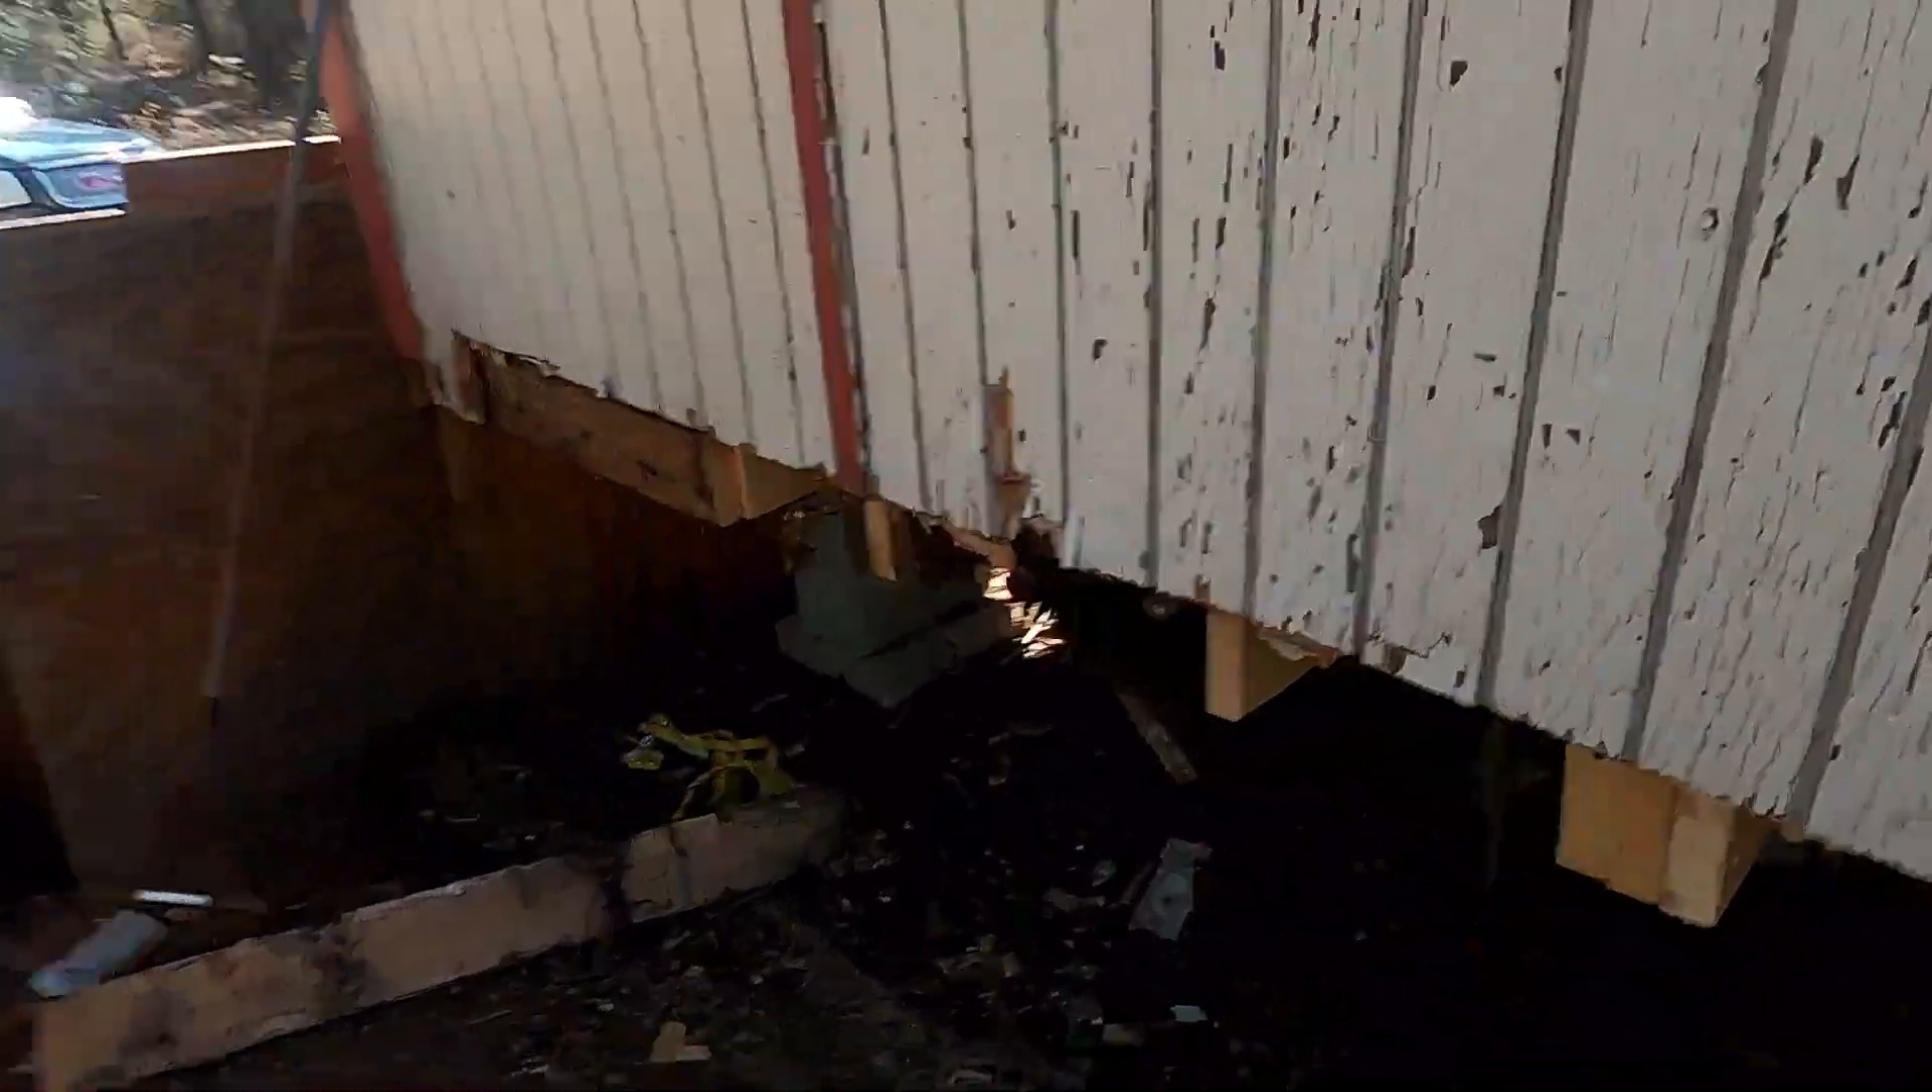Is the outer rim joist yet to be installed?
Yes.